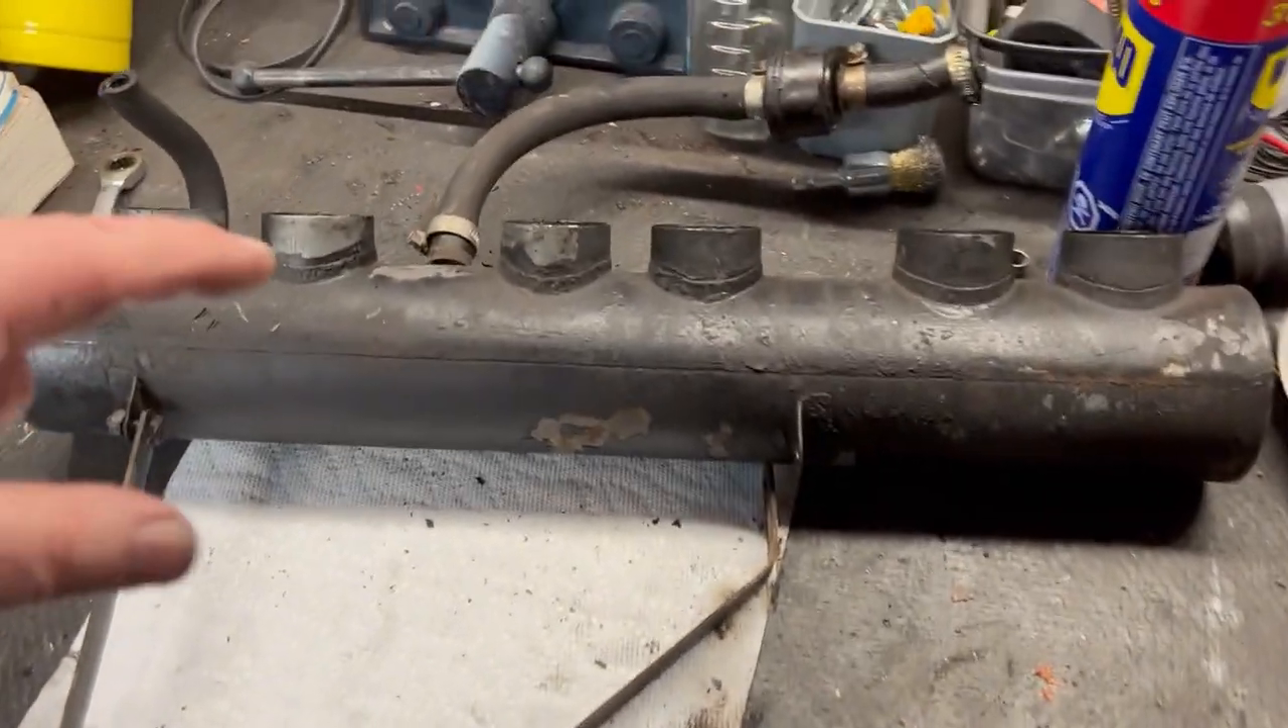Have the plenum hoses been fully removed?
No.